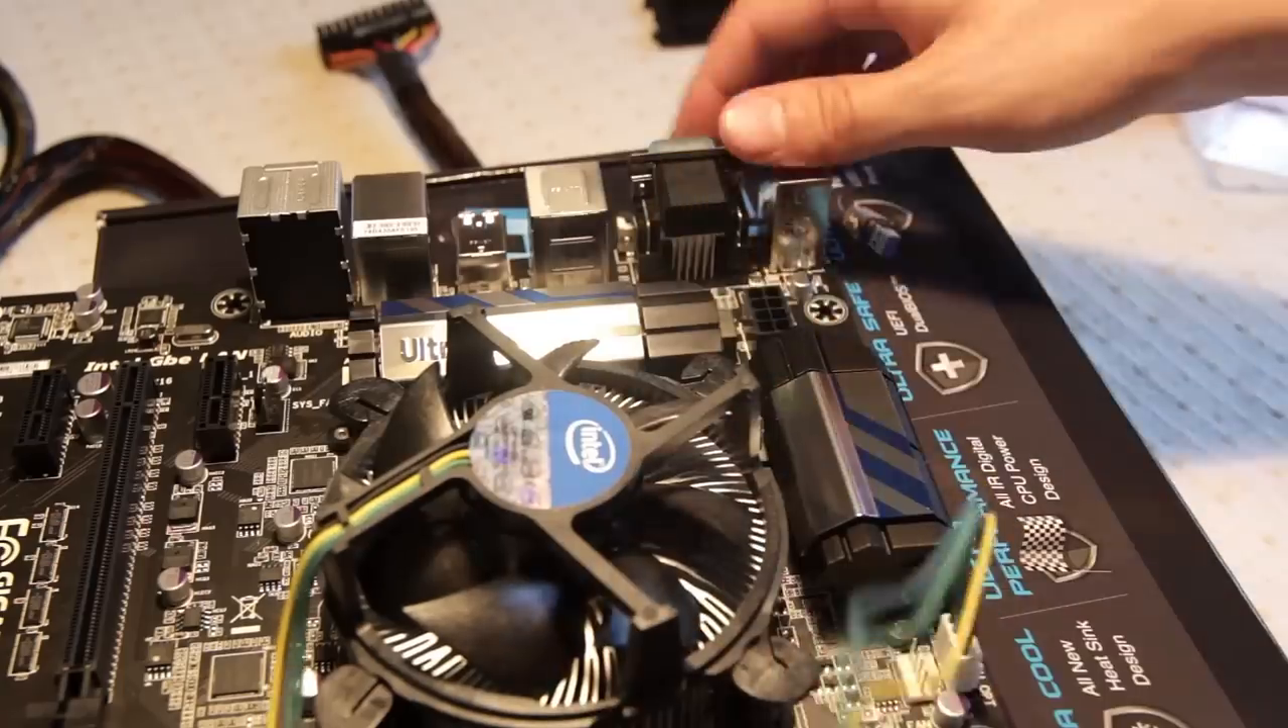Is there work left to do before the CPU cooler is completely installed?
No.